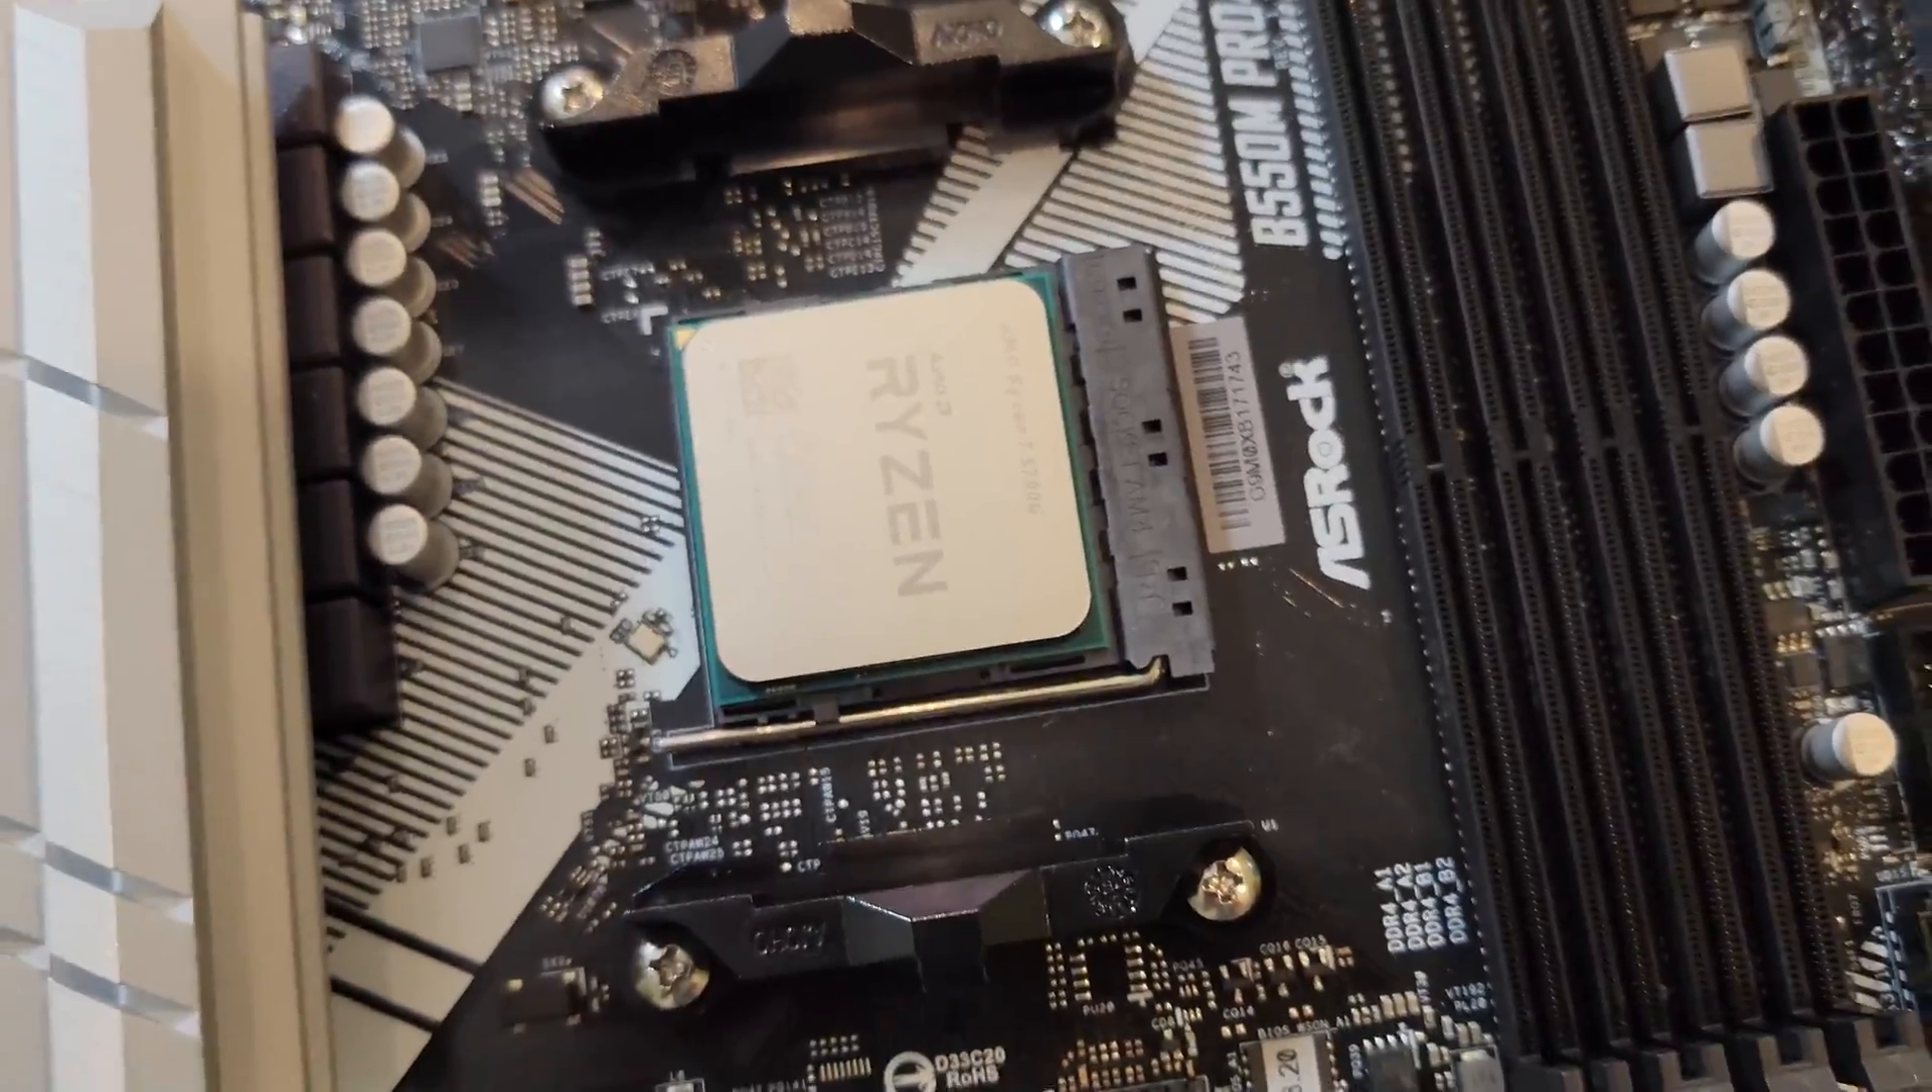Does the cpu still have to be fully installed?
No.